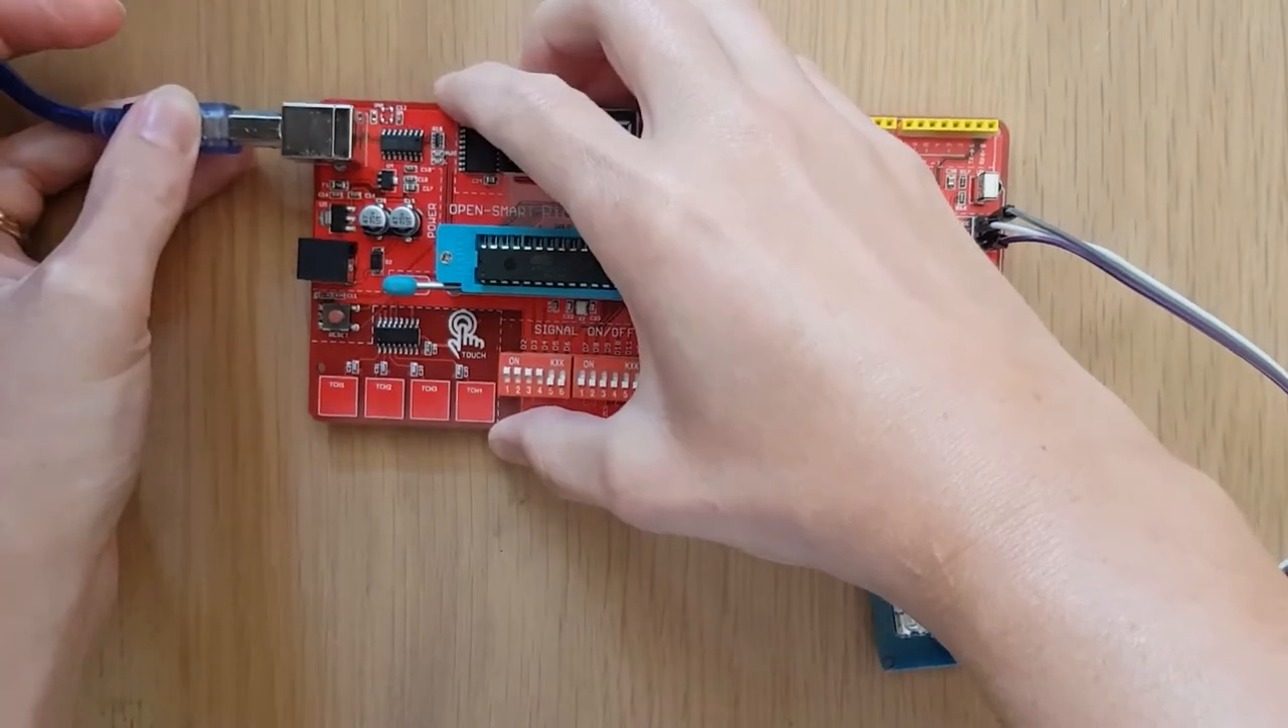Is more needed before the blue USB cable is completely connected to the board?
Yes.